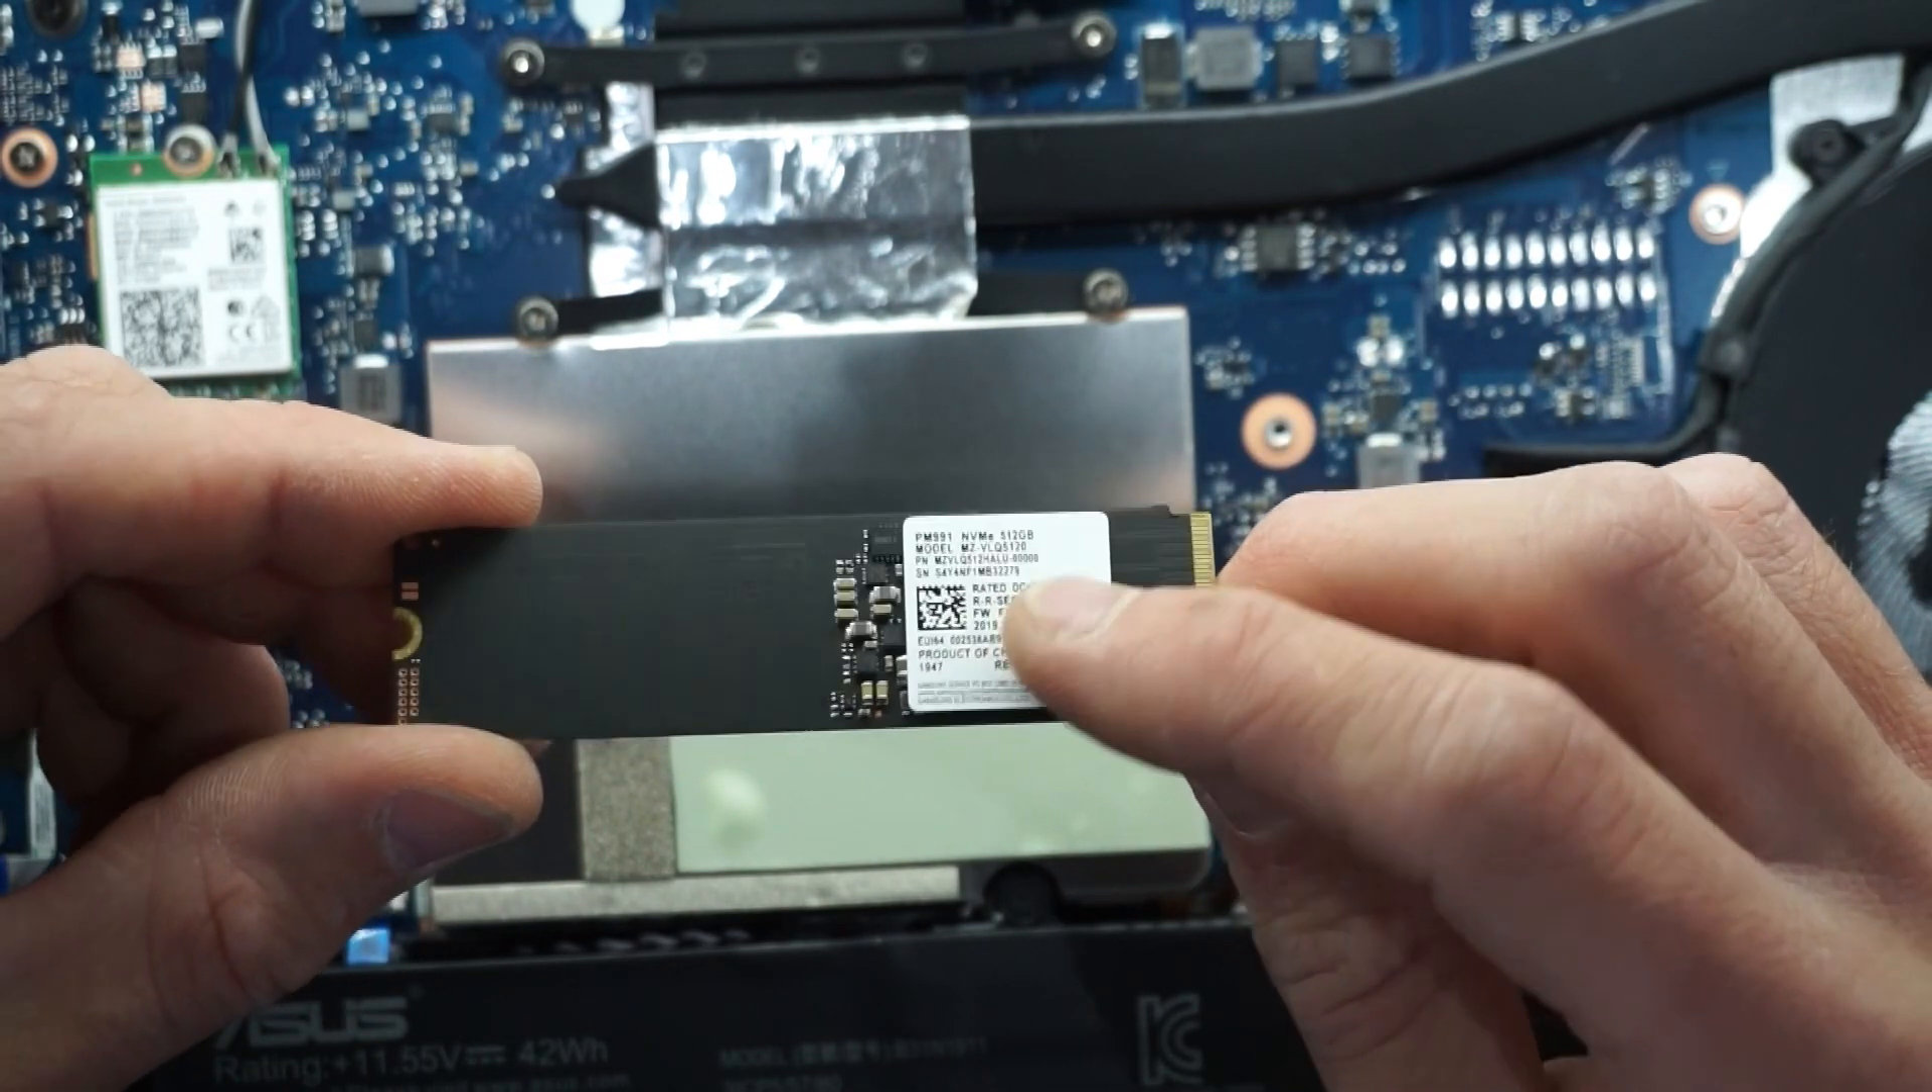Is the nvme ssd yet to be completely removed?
No.